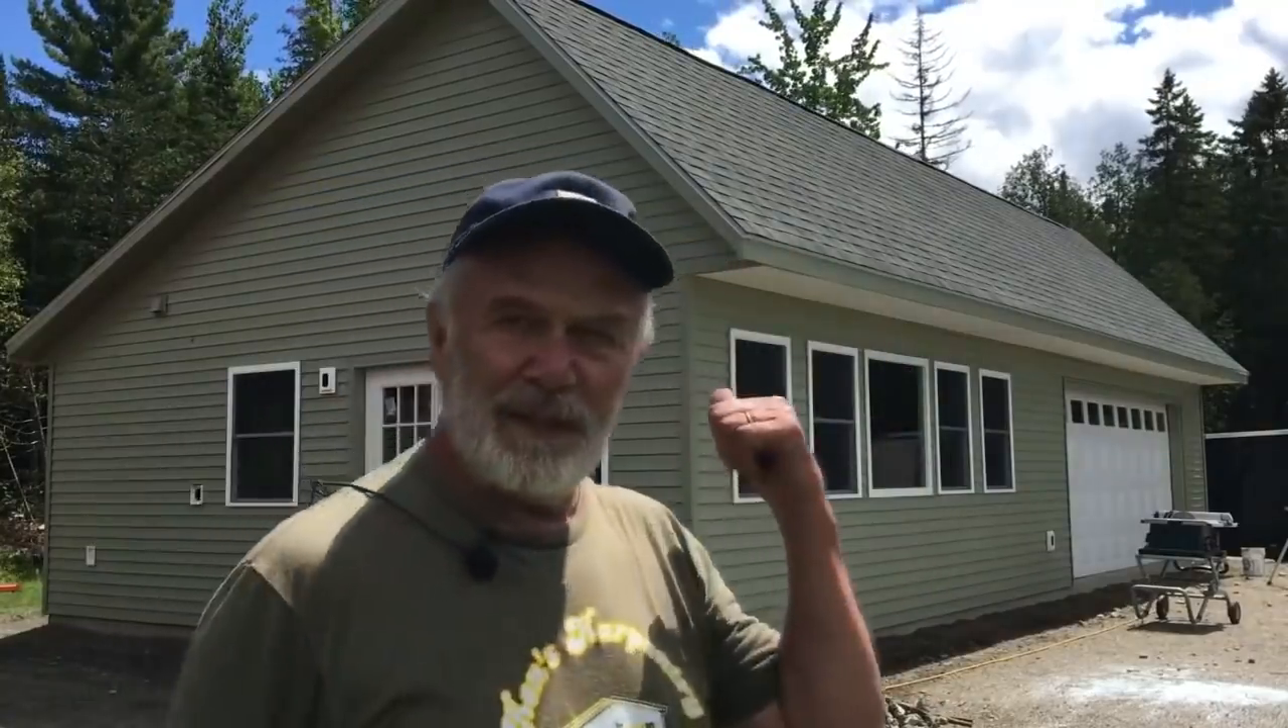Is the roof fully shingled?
Yes.